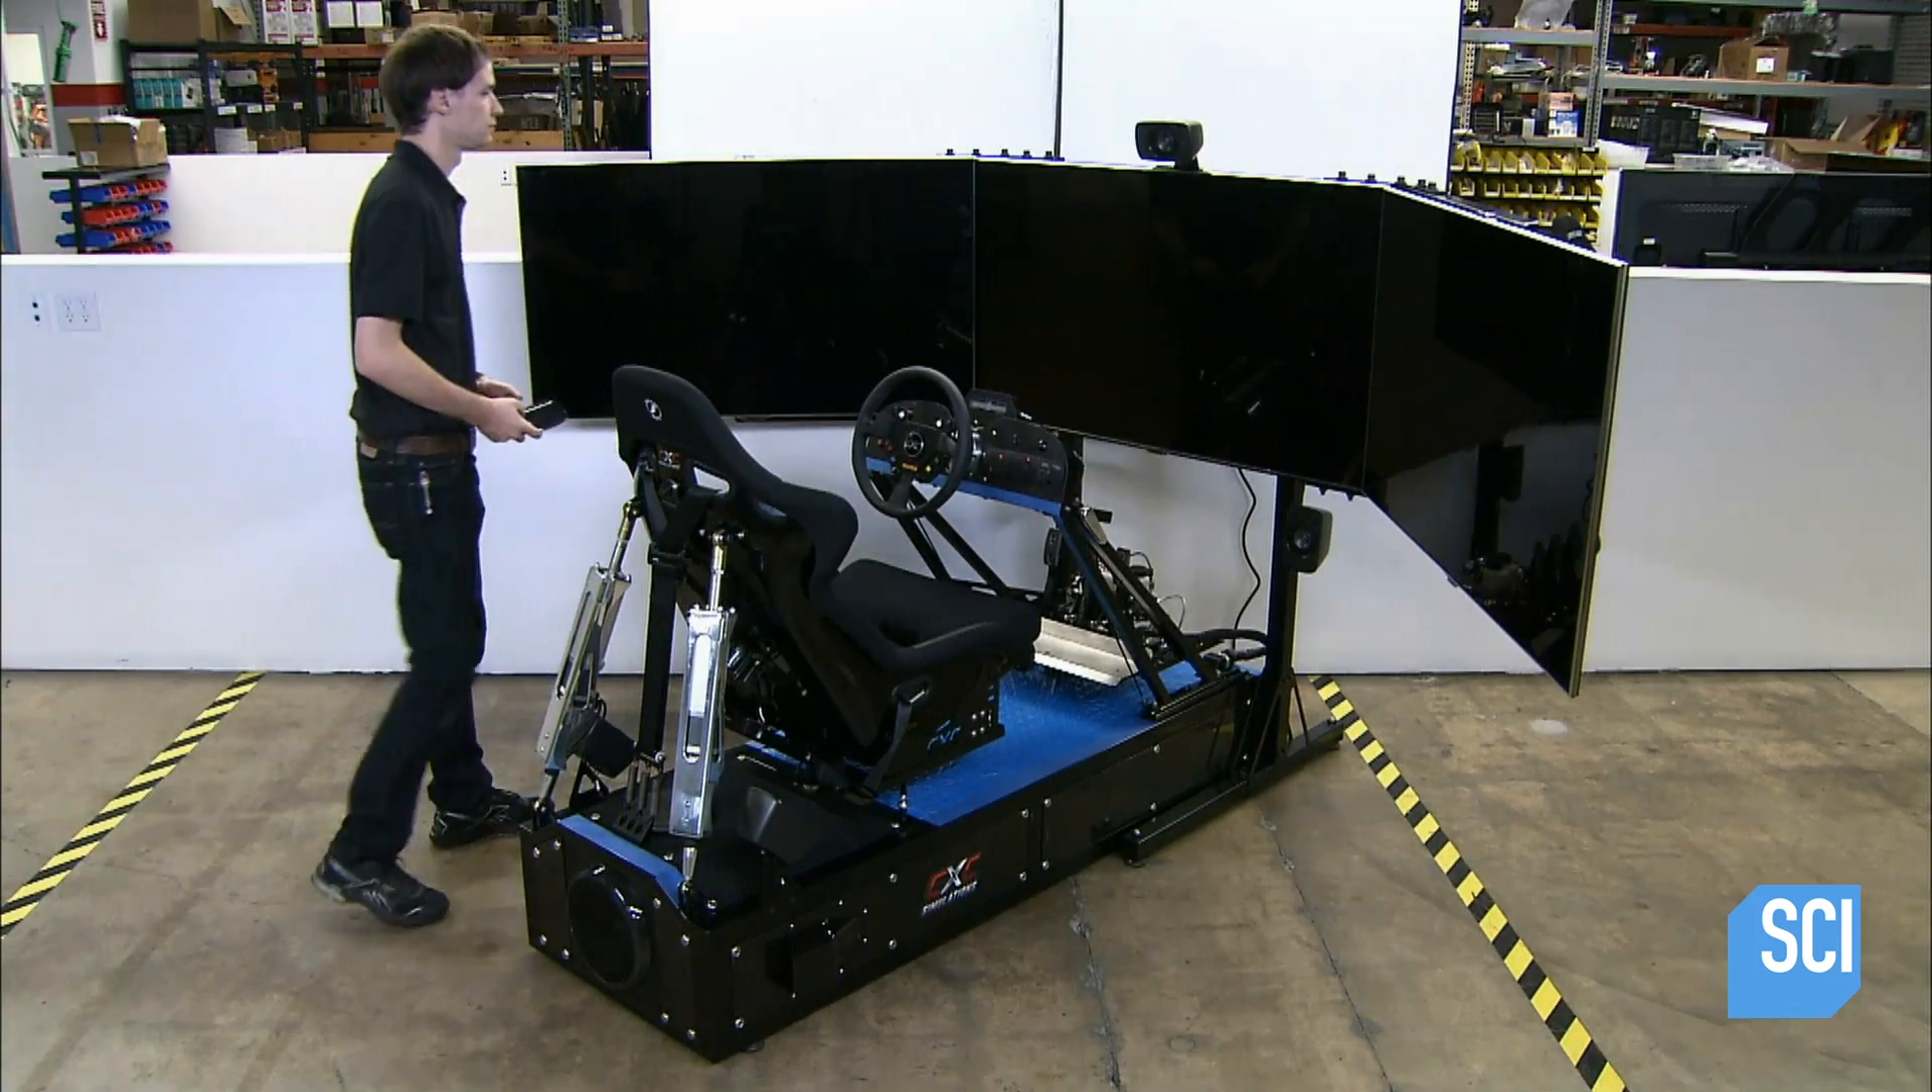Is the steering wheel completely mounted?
Yes.